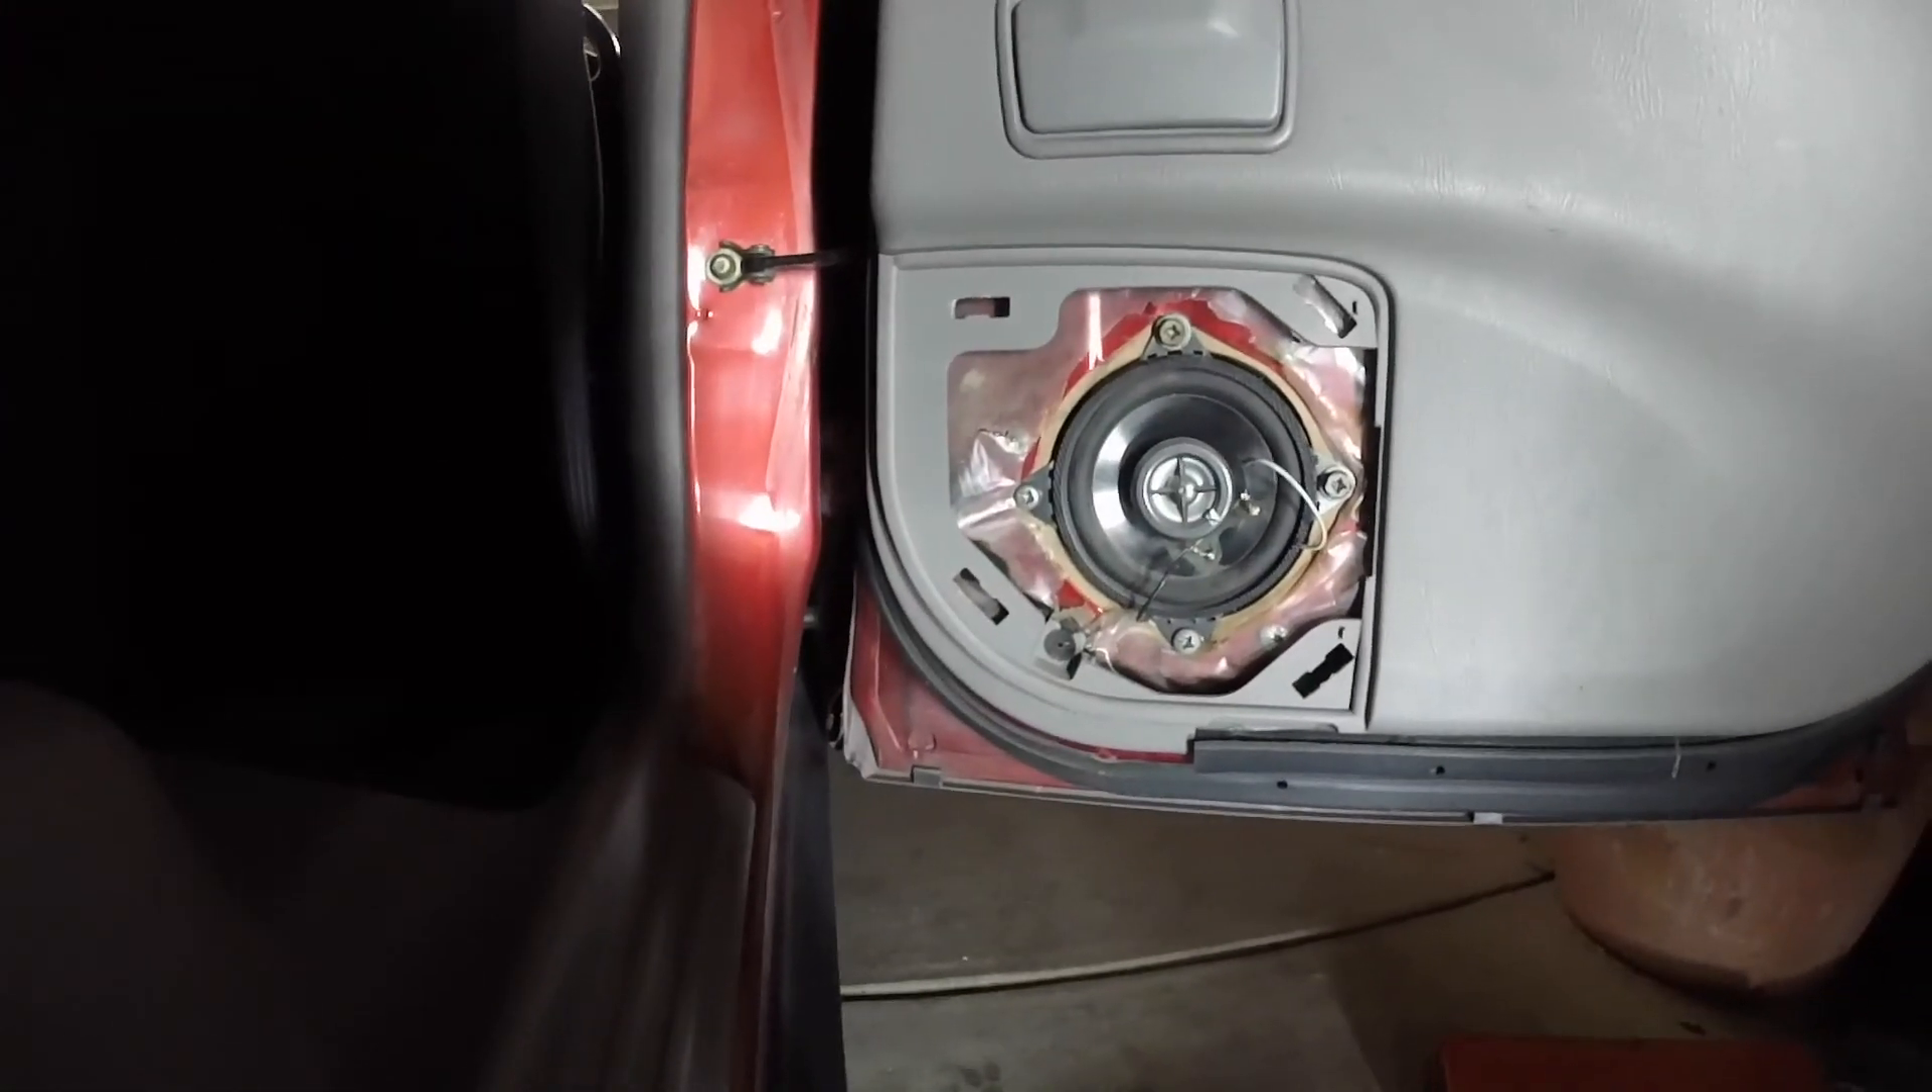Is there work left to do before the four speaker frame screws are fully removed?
Yes.